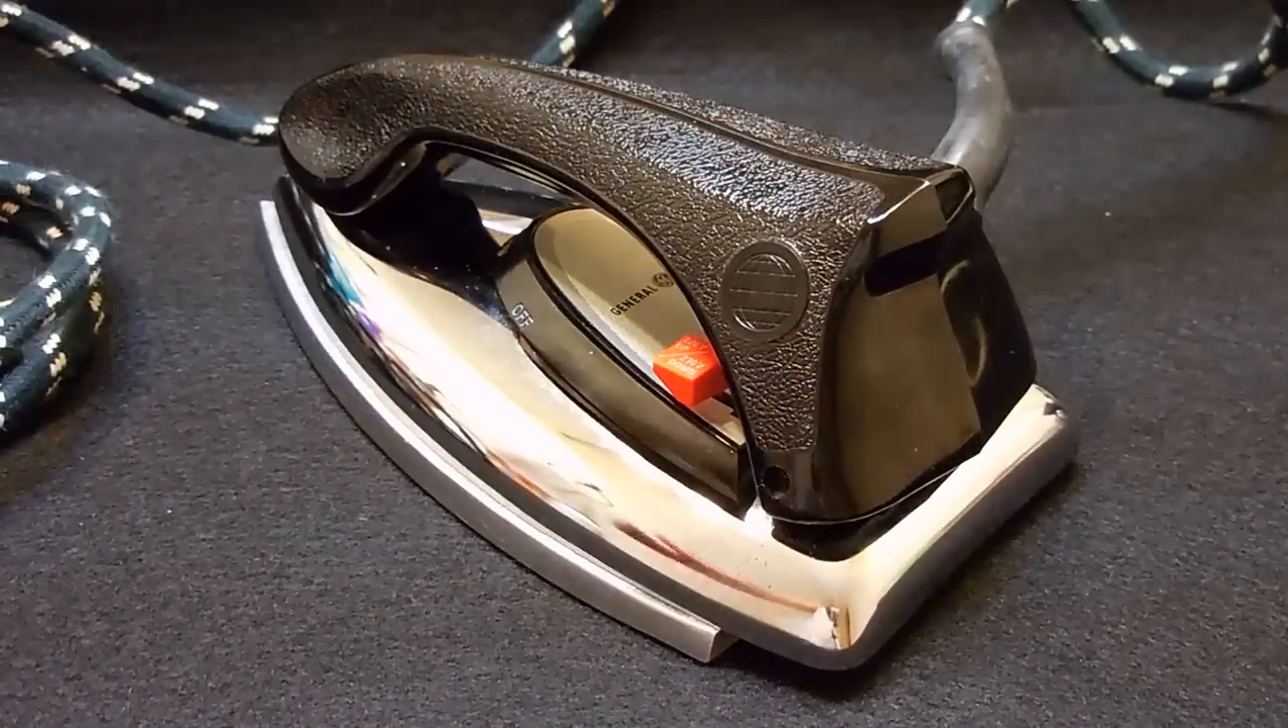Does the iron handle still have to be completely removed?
Yes.